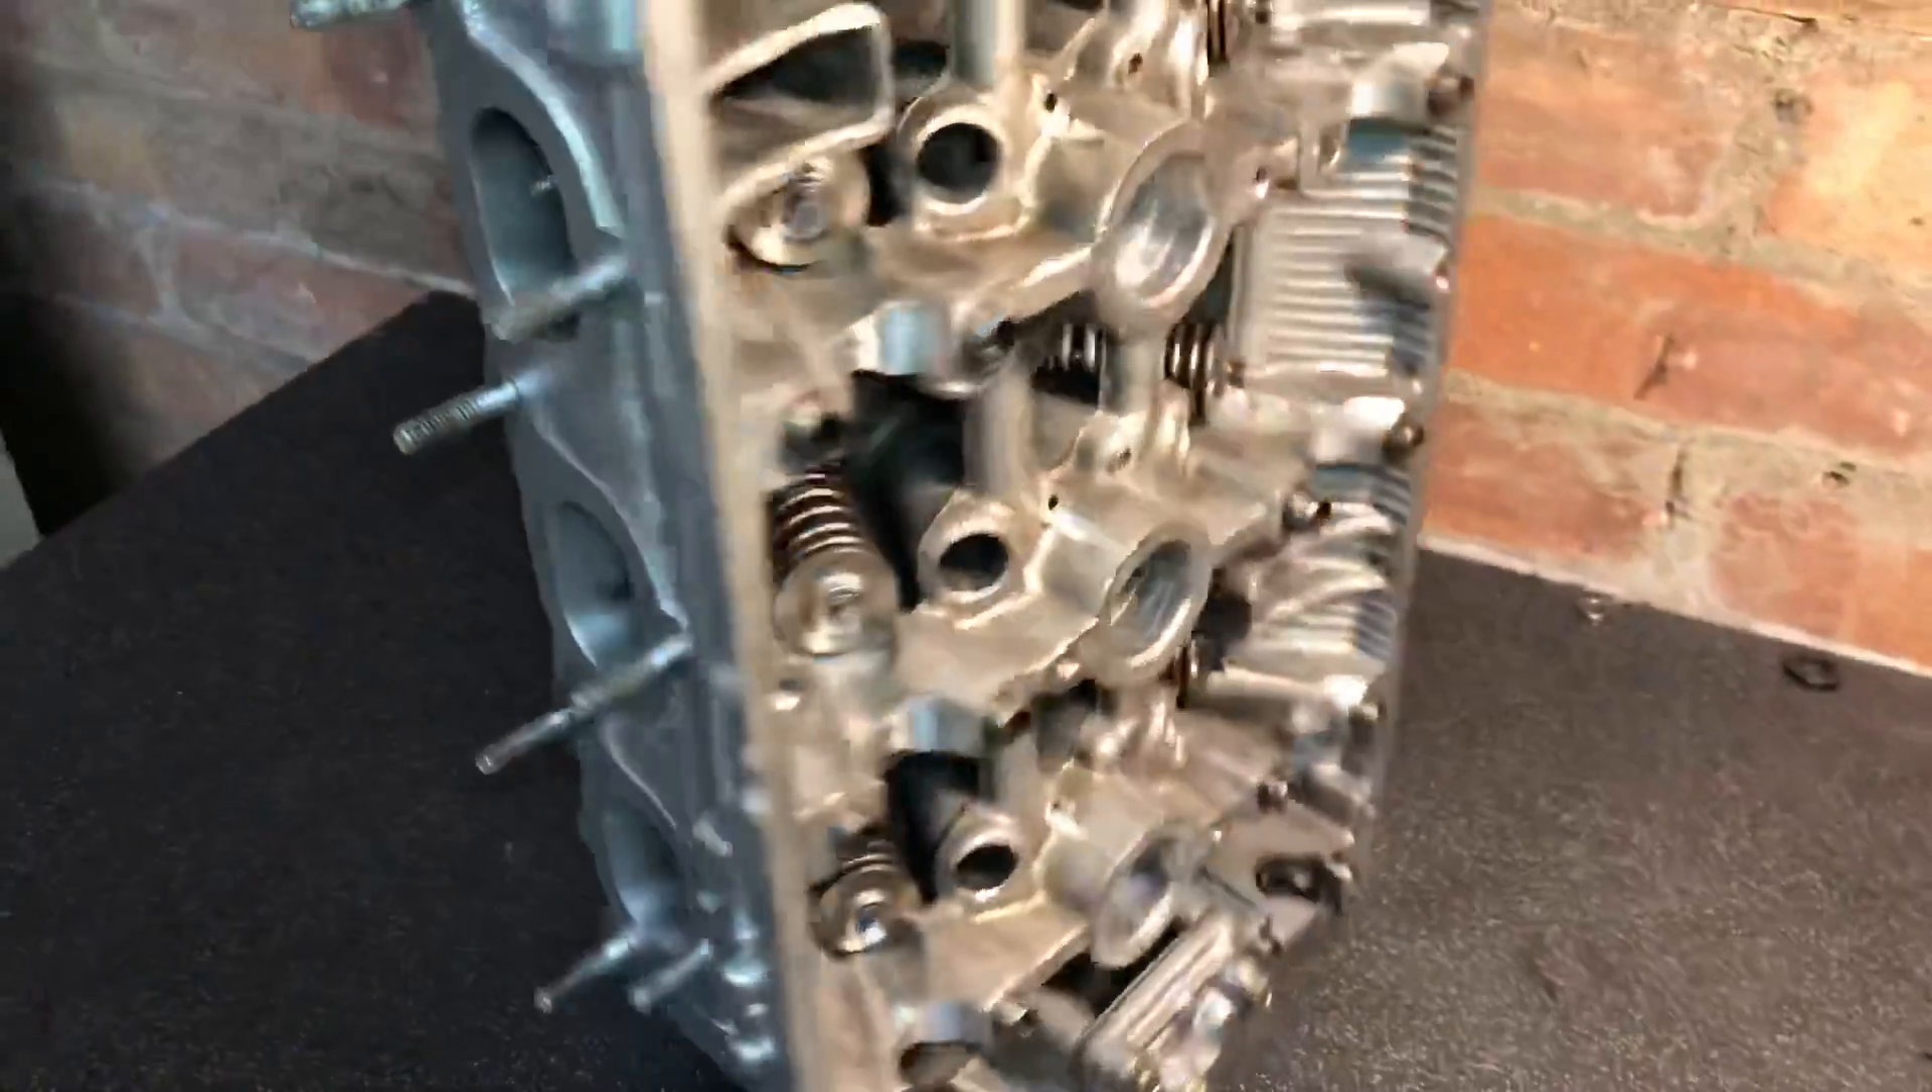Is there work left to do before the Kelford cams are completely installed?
Yes.